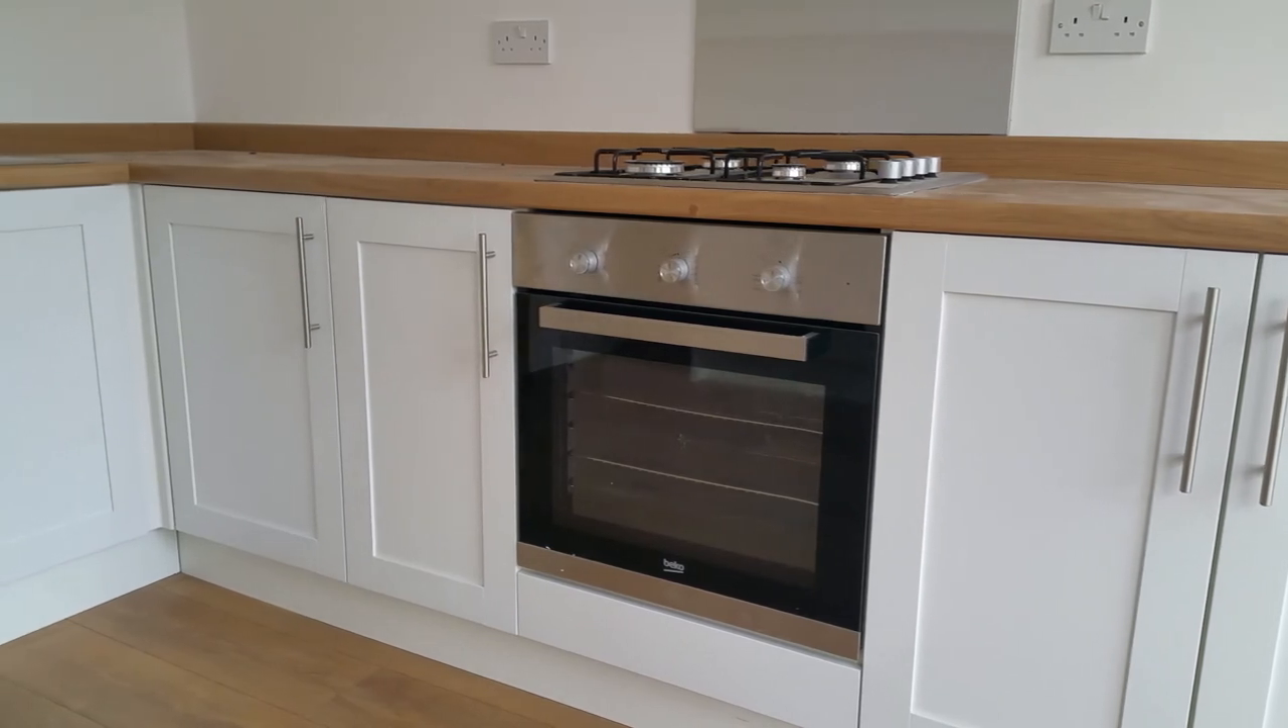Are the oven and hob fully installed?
Yes.